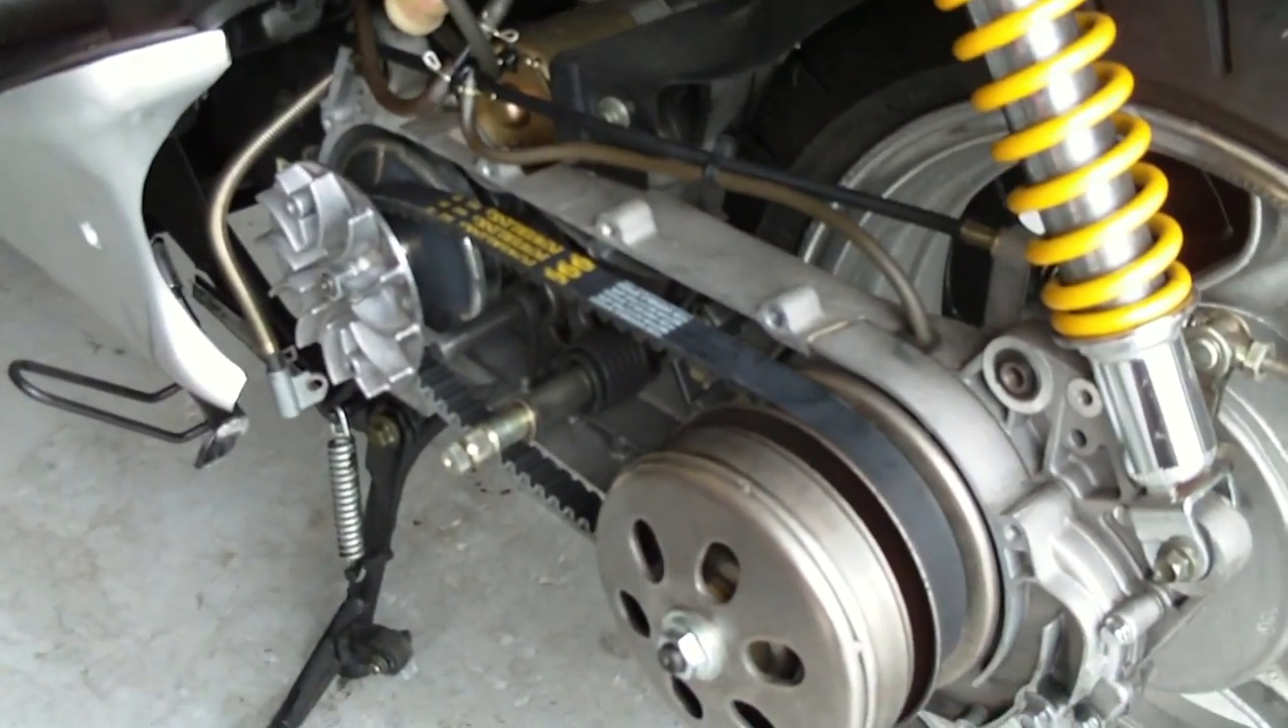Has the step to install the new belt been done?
Yes.